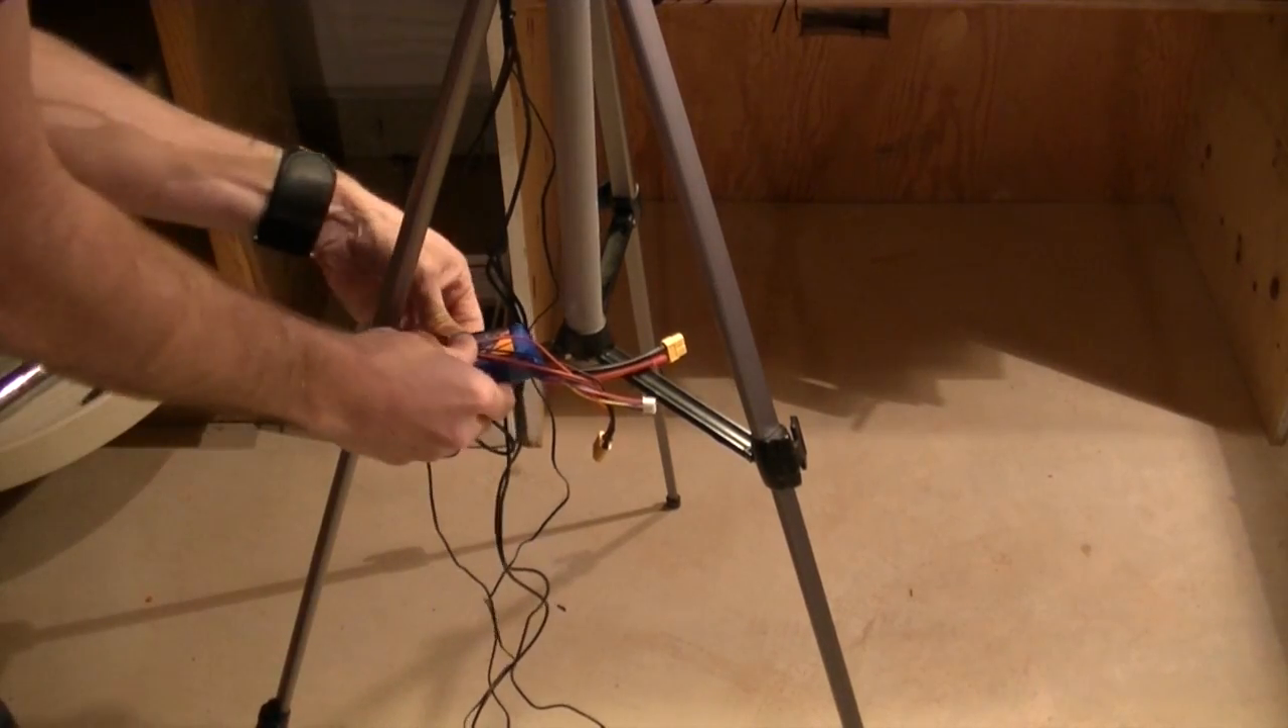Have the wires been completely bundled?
No.